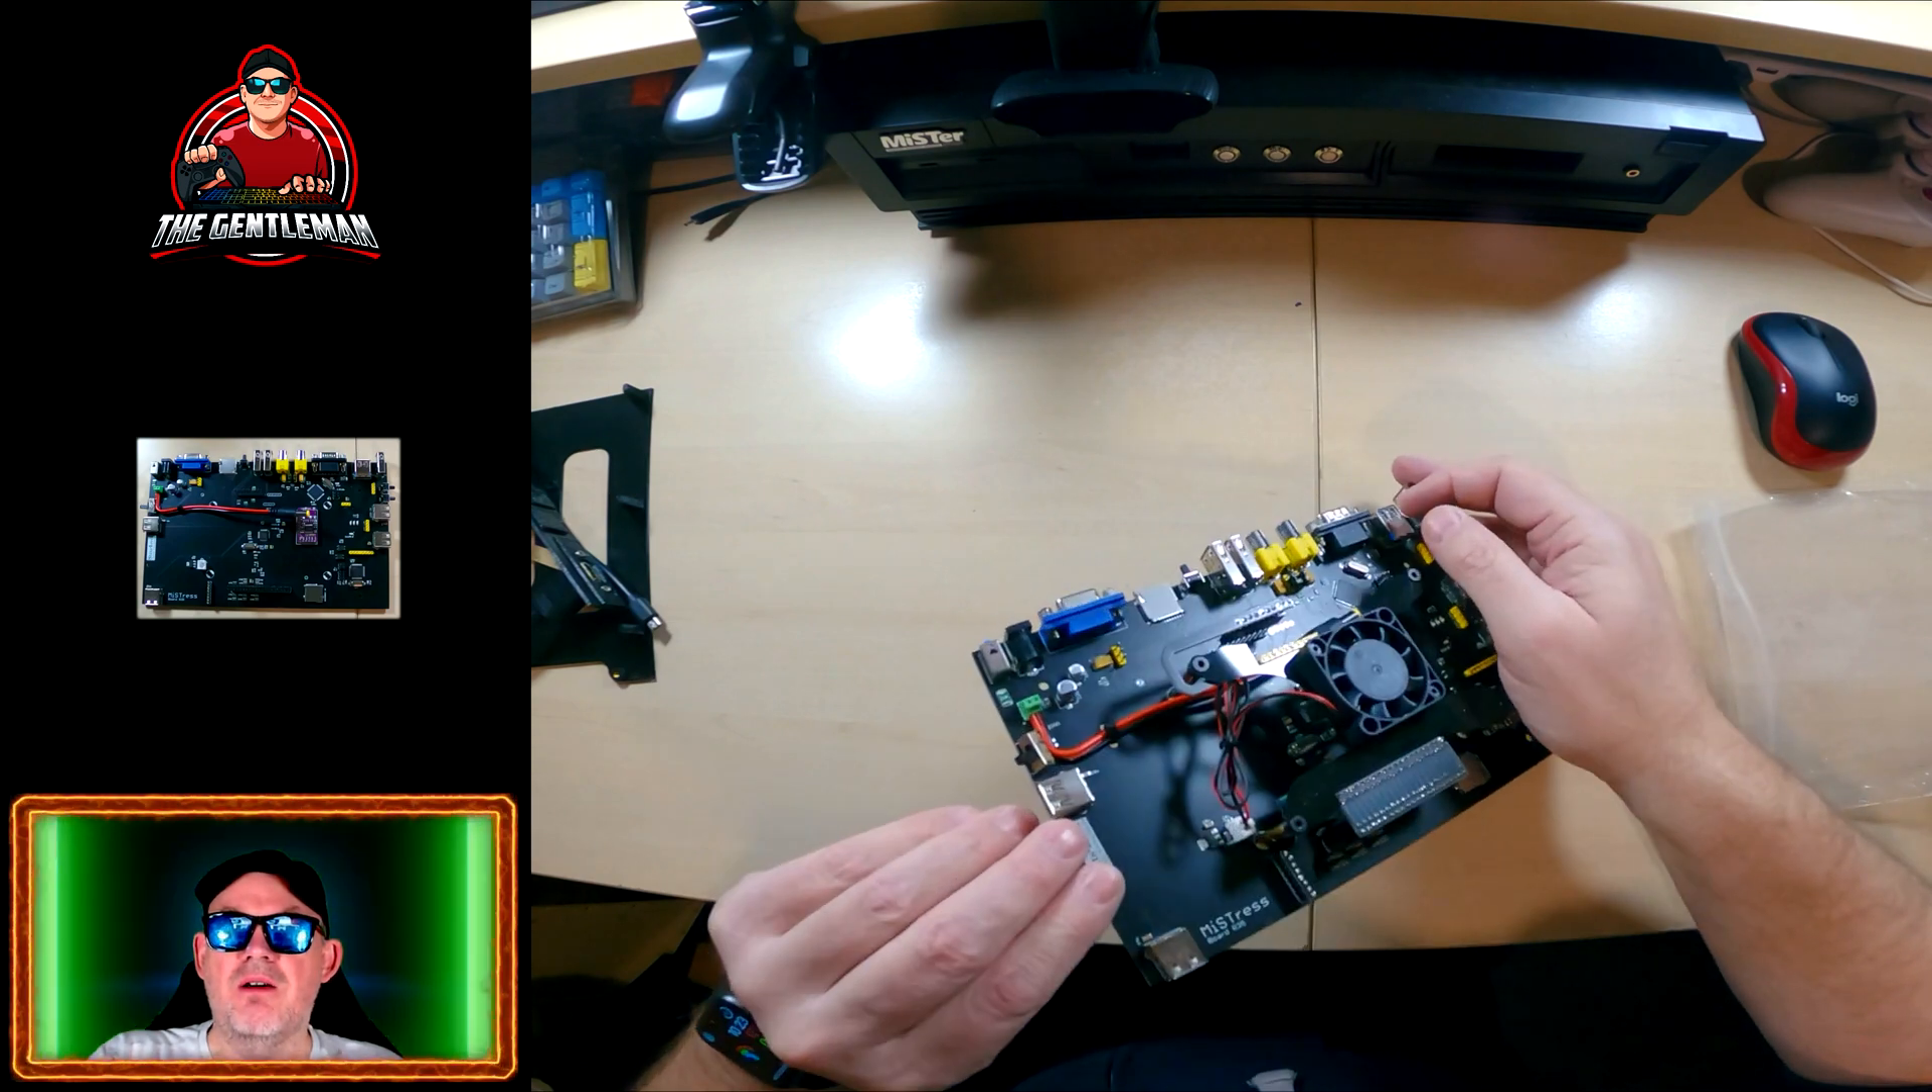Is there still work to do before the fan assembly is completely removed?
Yes.